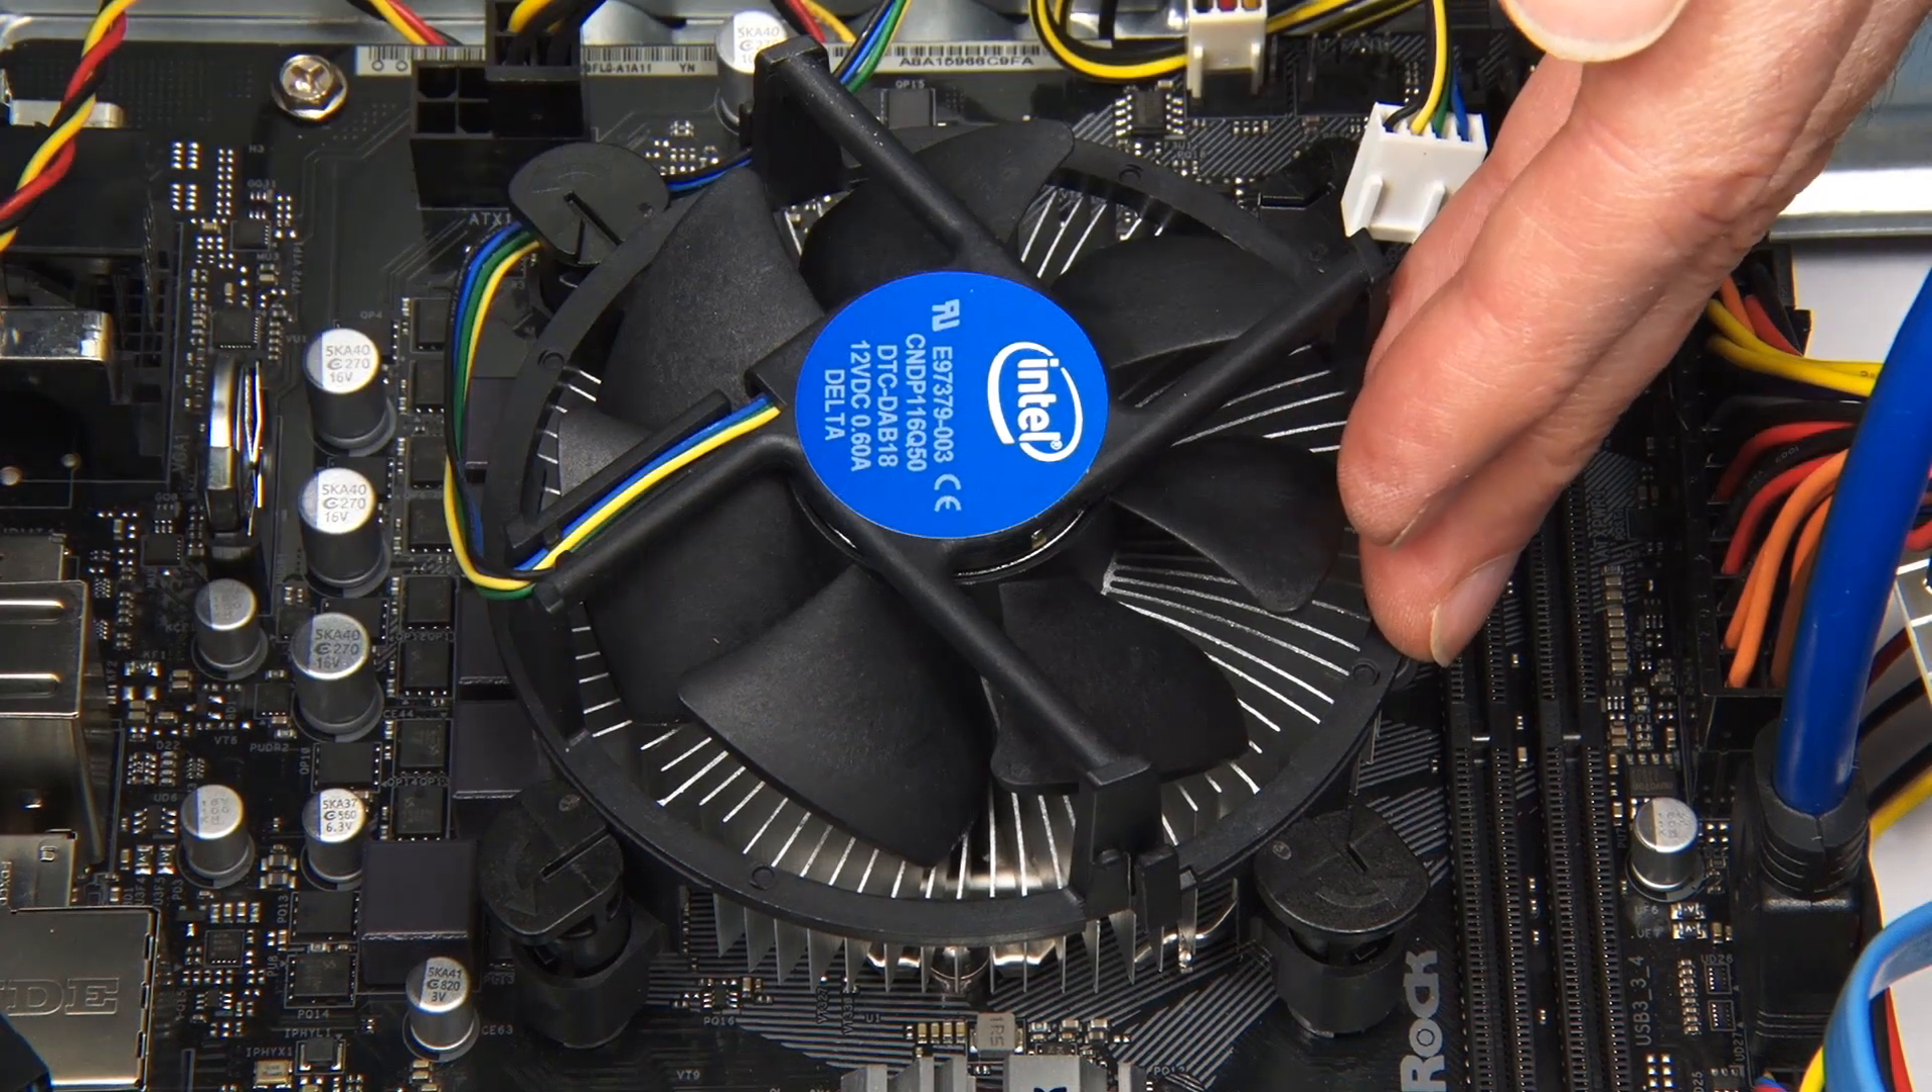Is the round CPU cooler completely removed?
No.